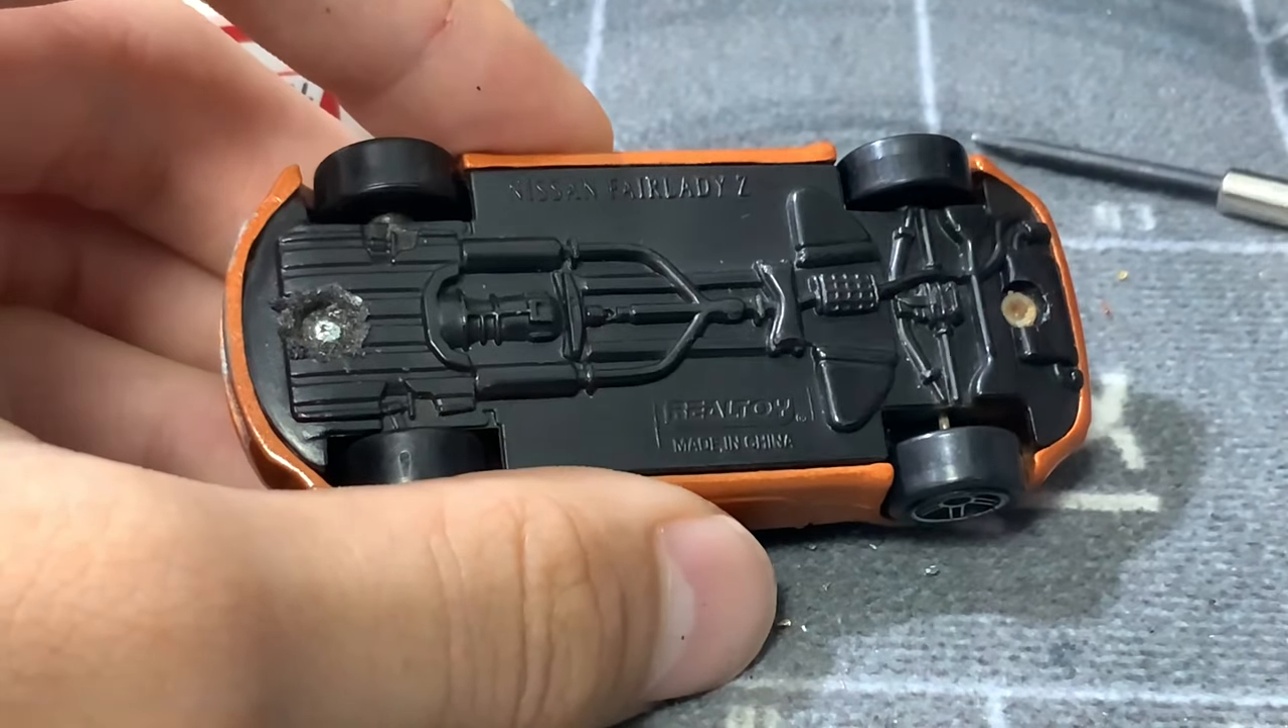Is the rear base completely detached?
No.